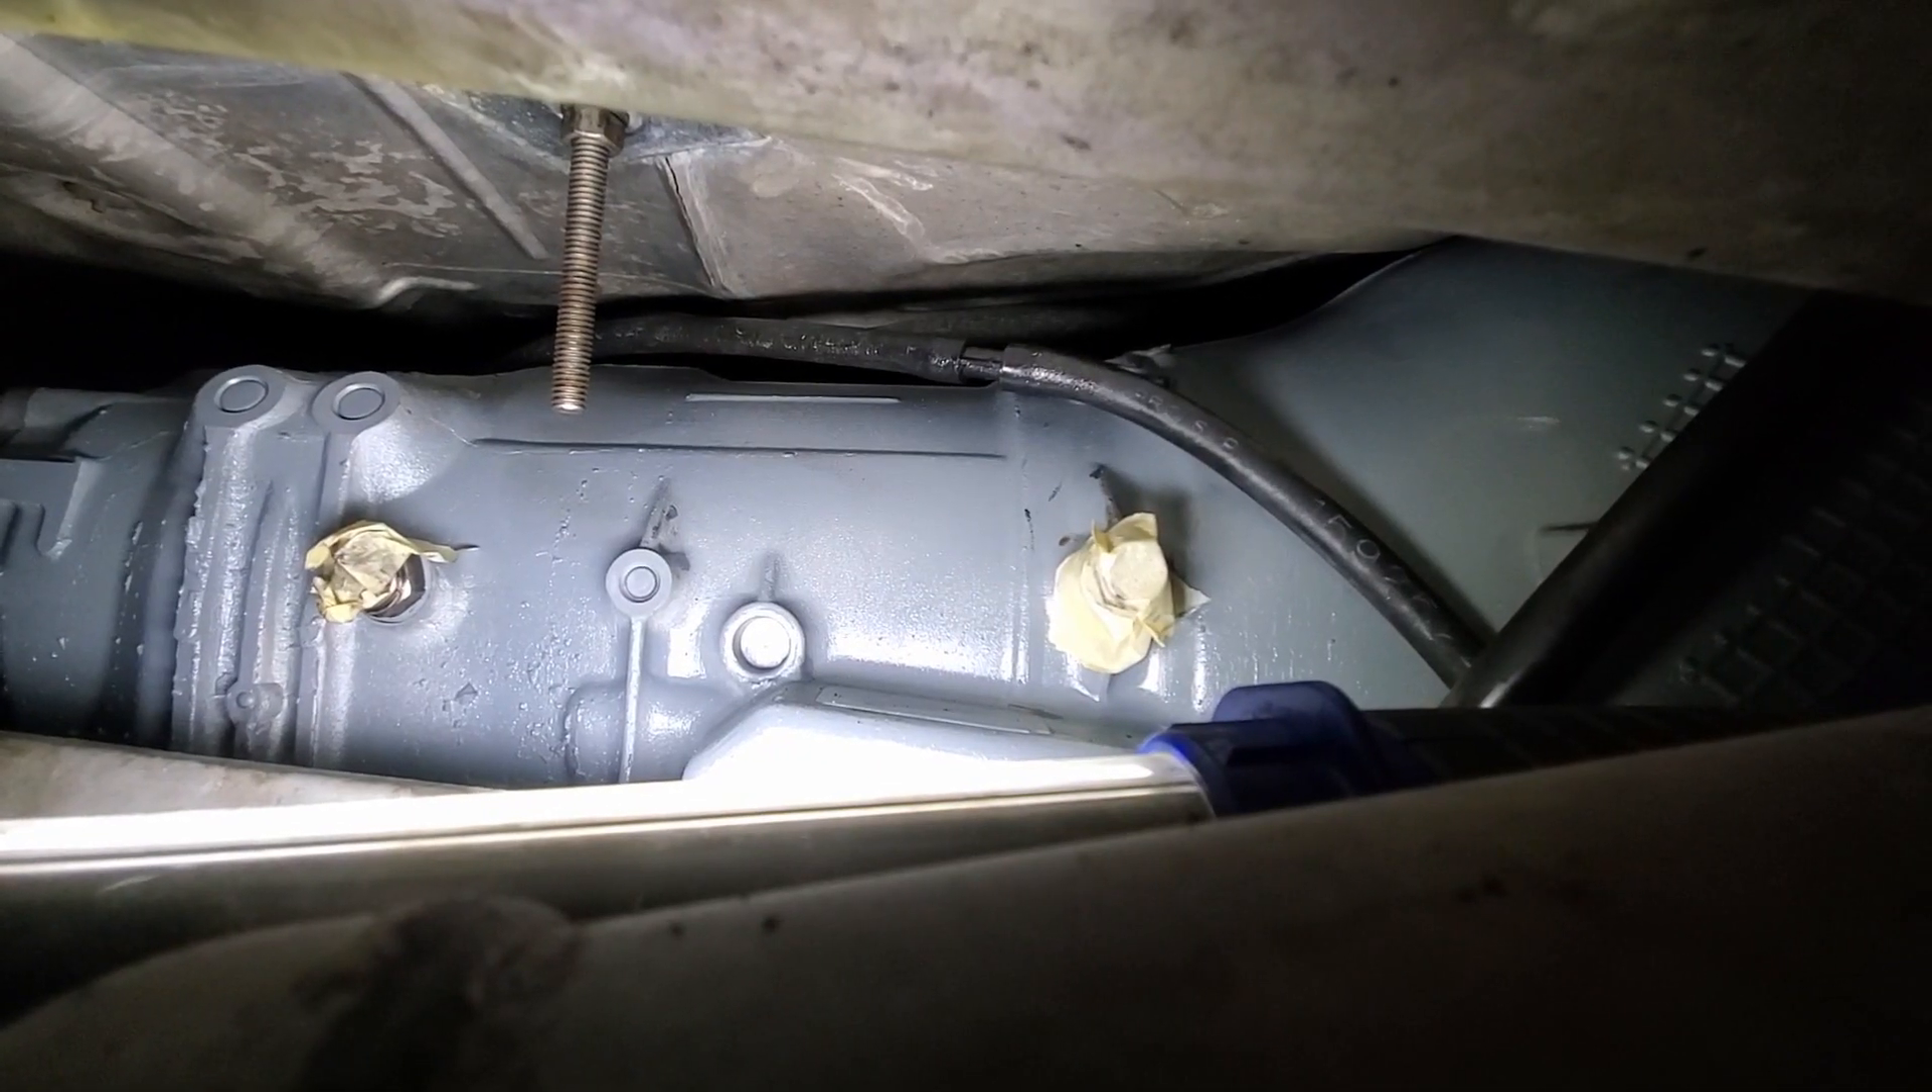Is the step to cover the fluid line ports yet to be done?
No.